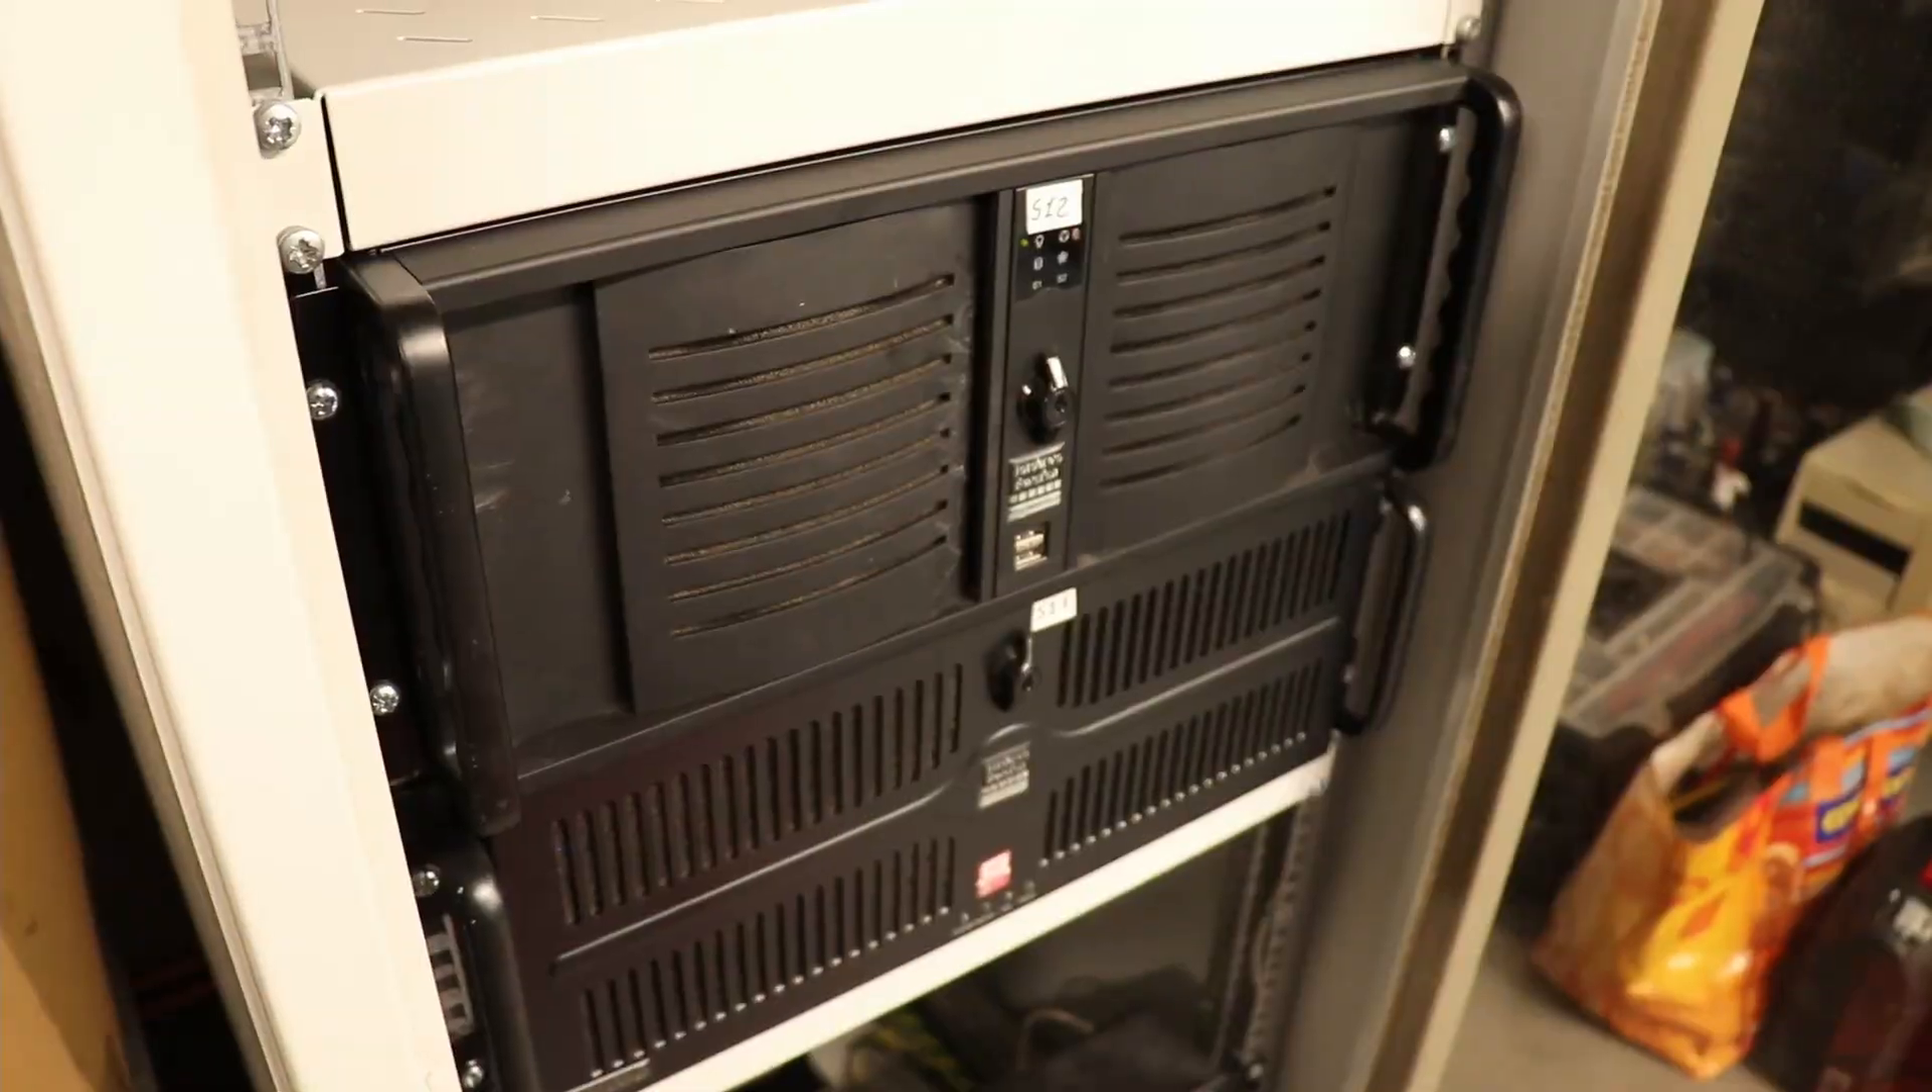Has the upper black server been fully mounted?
Yes.